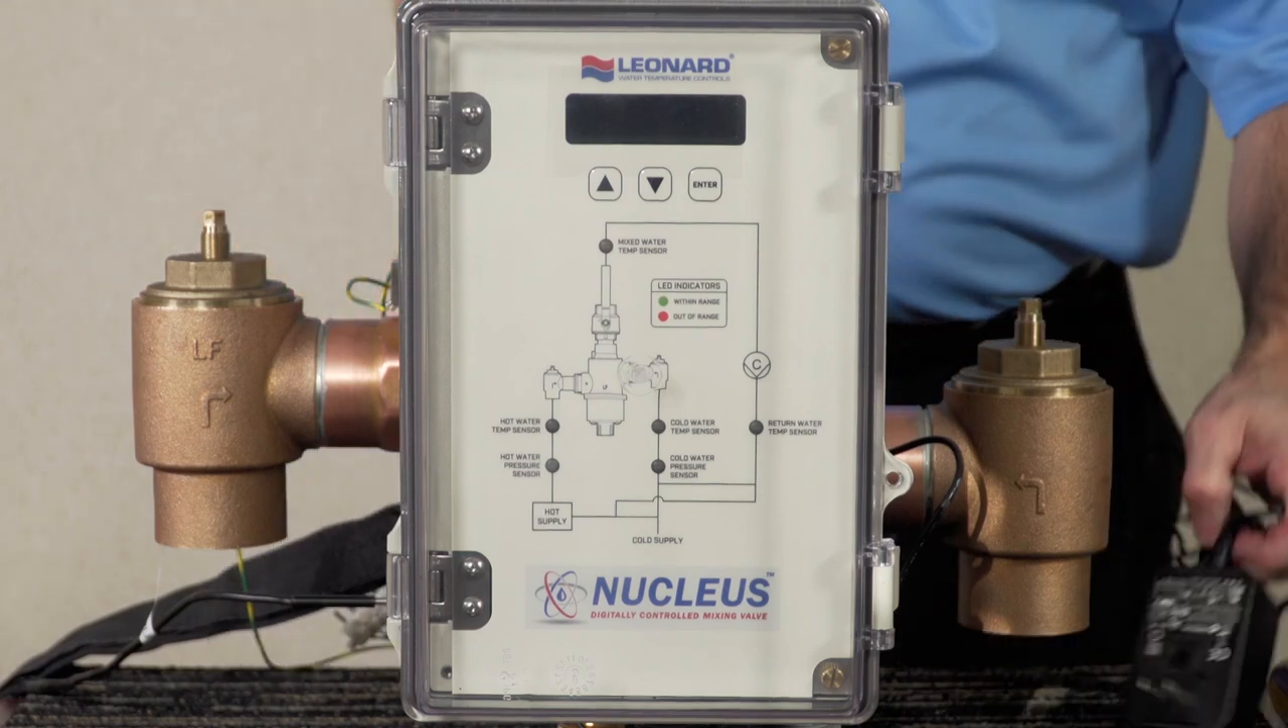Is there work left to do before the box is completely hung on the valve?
No.